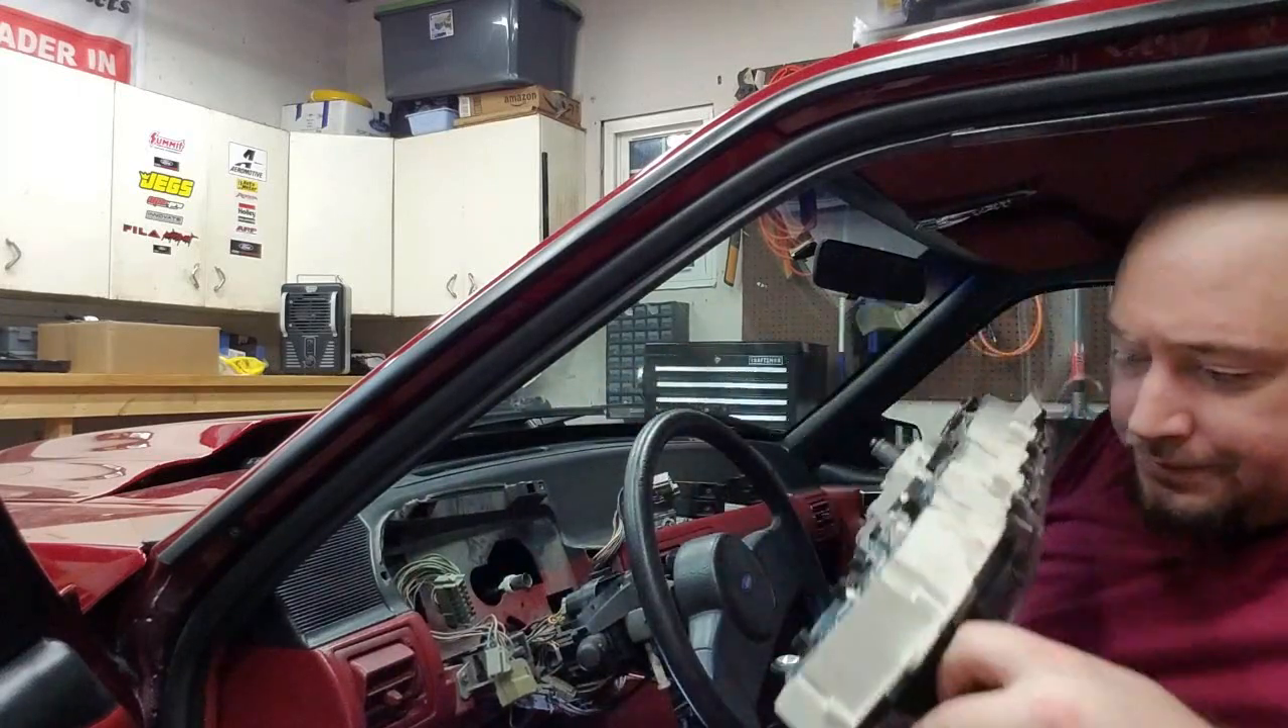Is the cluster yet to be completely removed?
No.